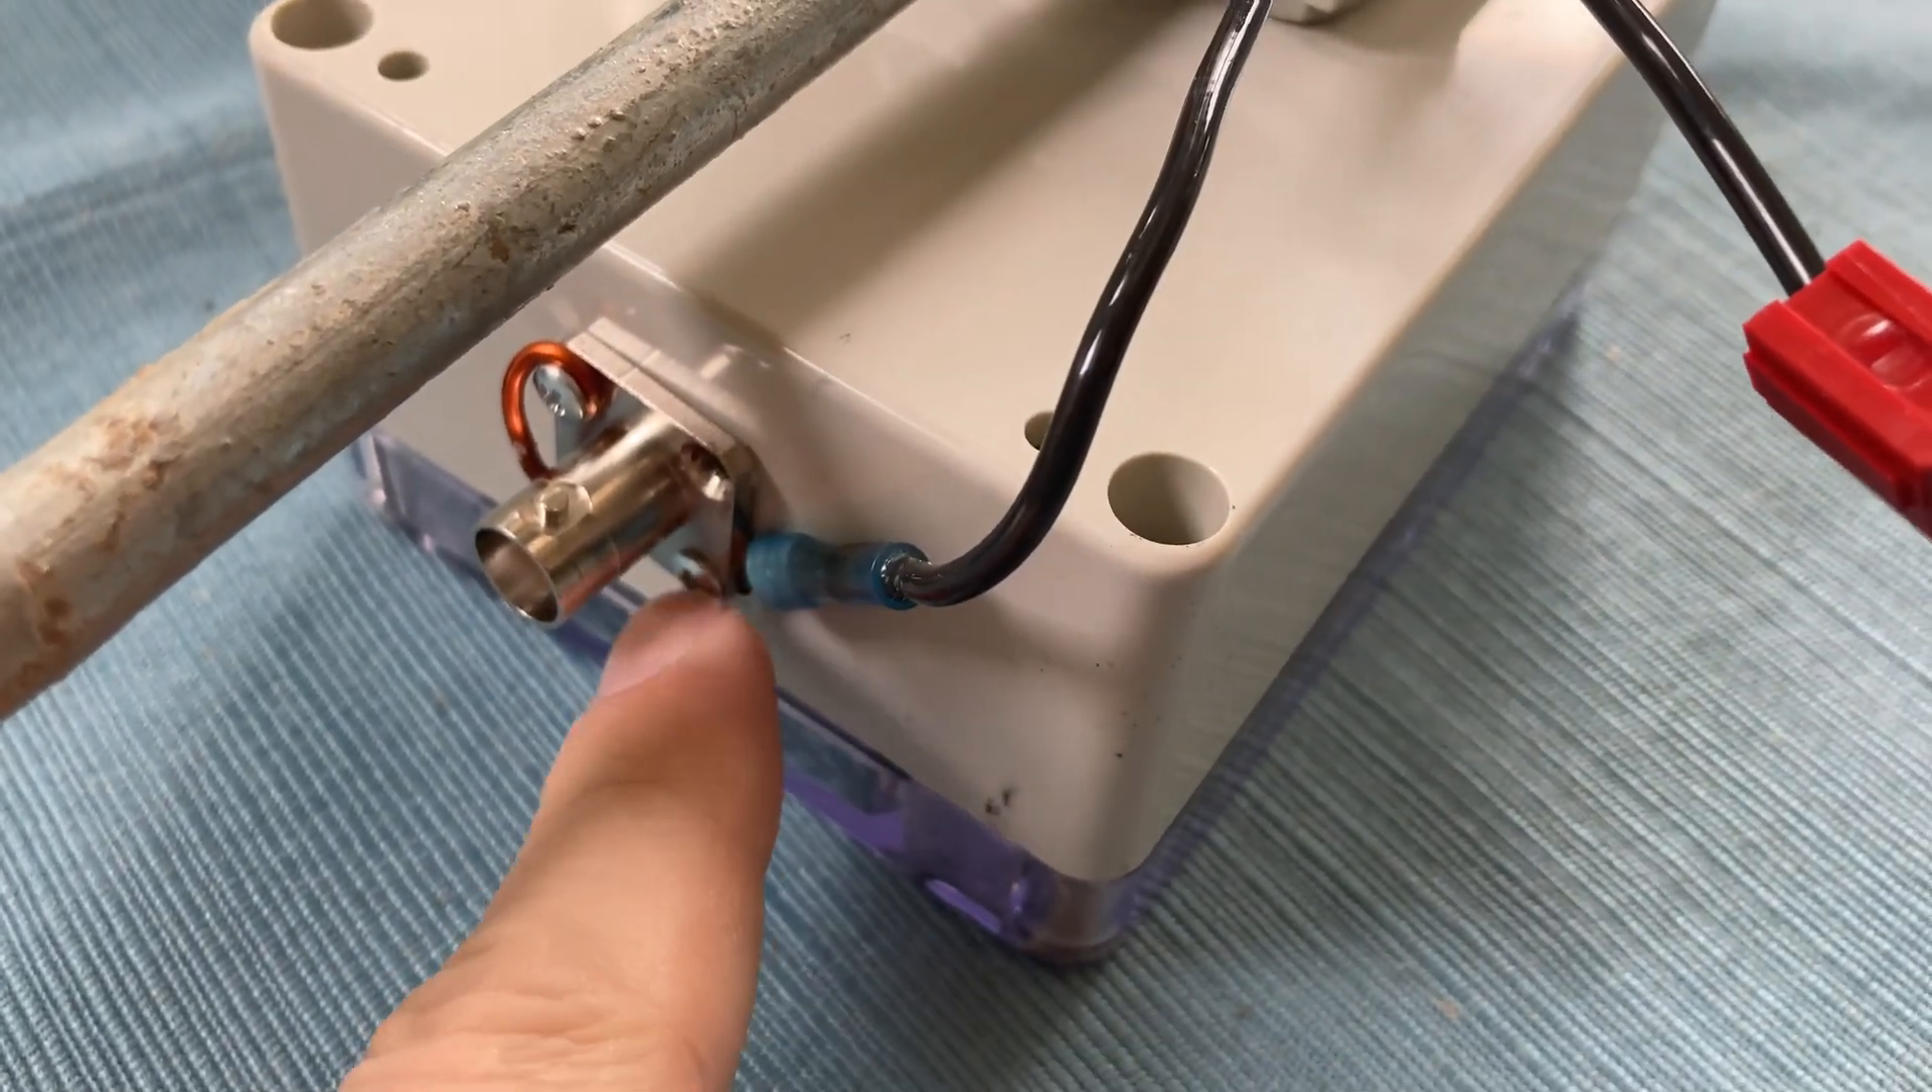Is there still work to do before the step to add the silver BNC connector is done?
No.